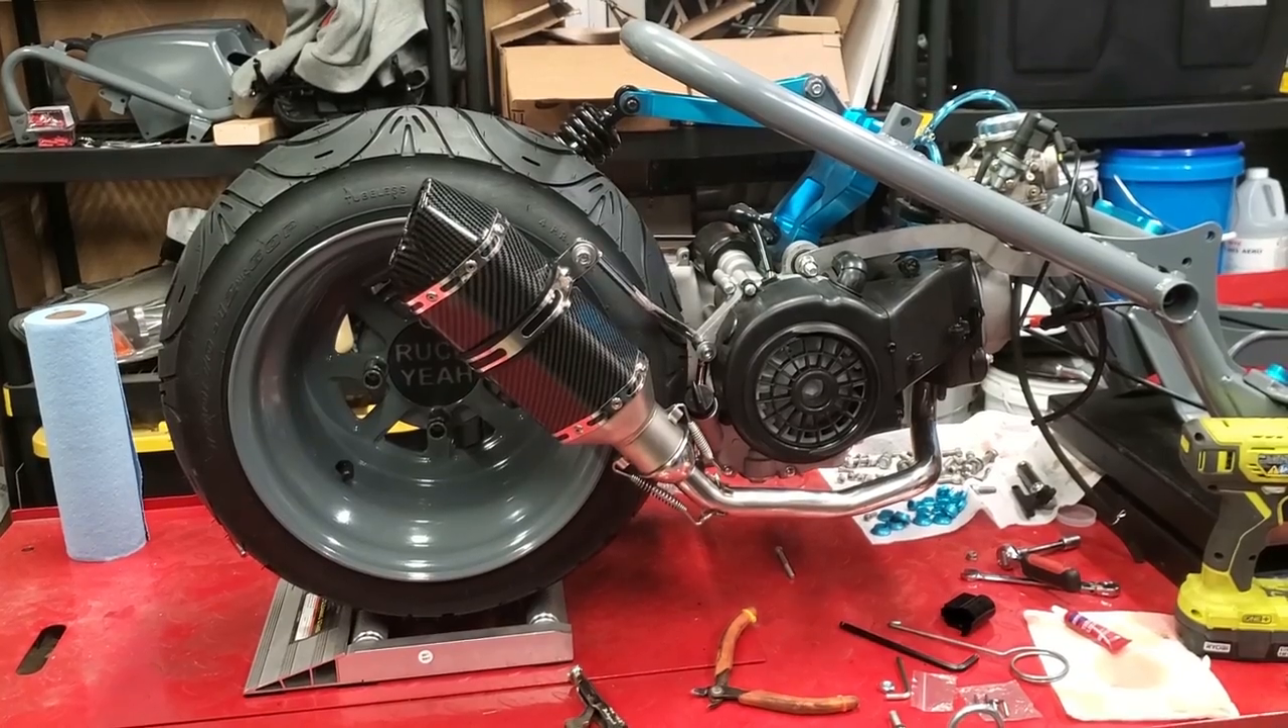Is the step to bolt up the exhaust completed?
Yes.